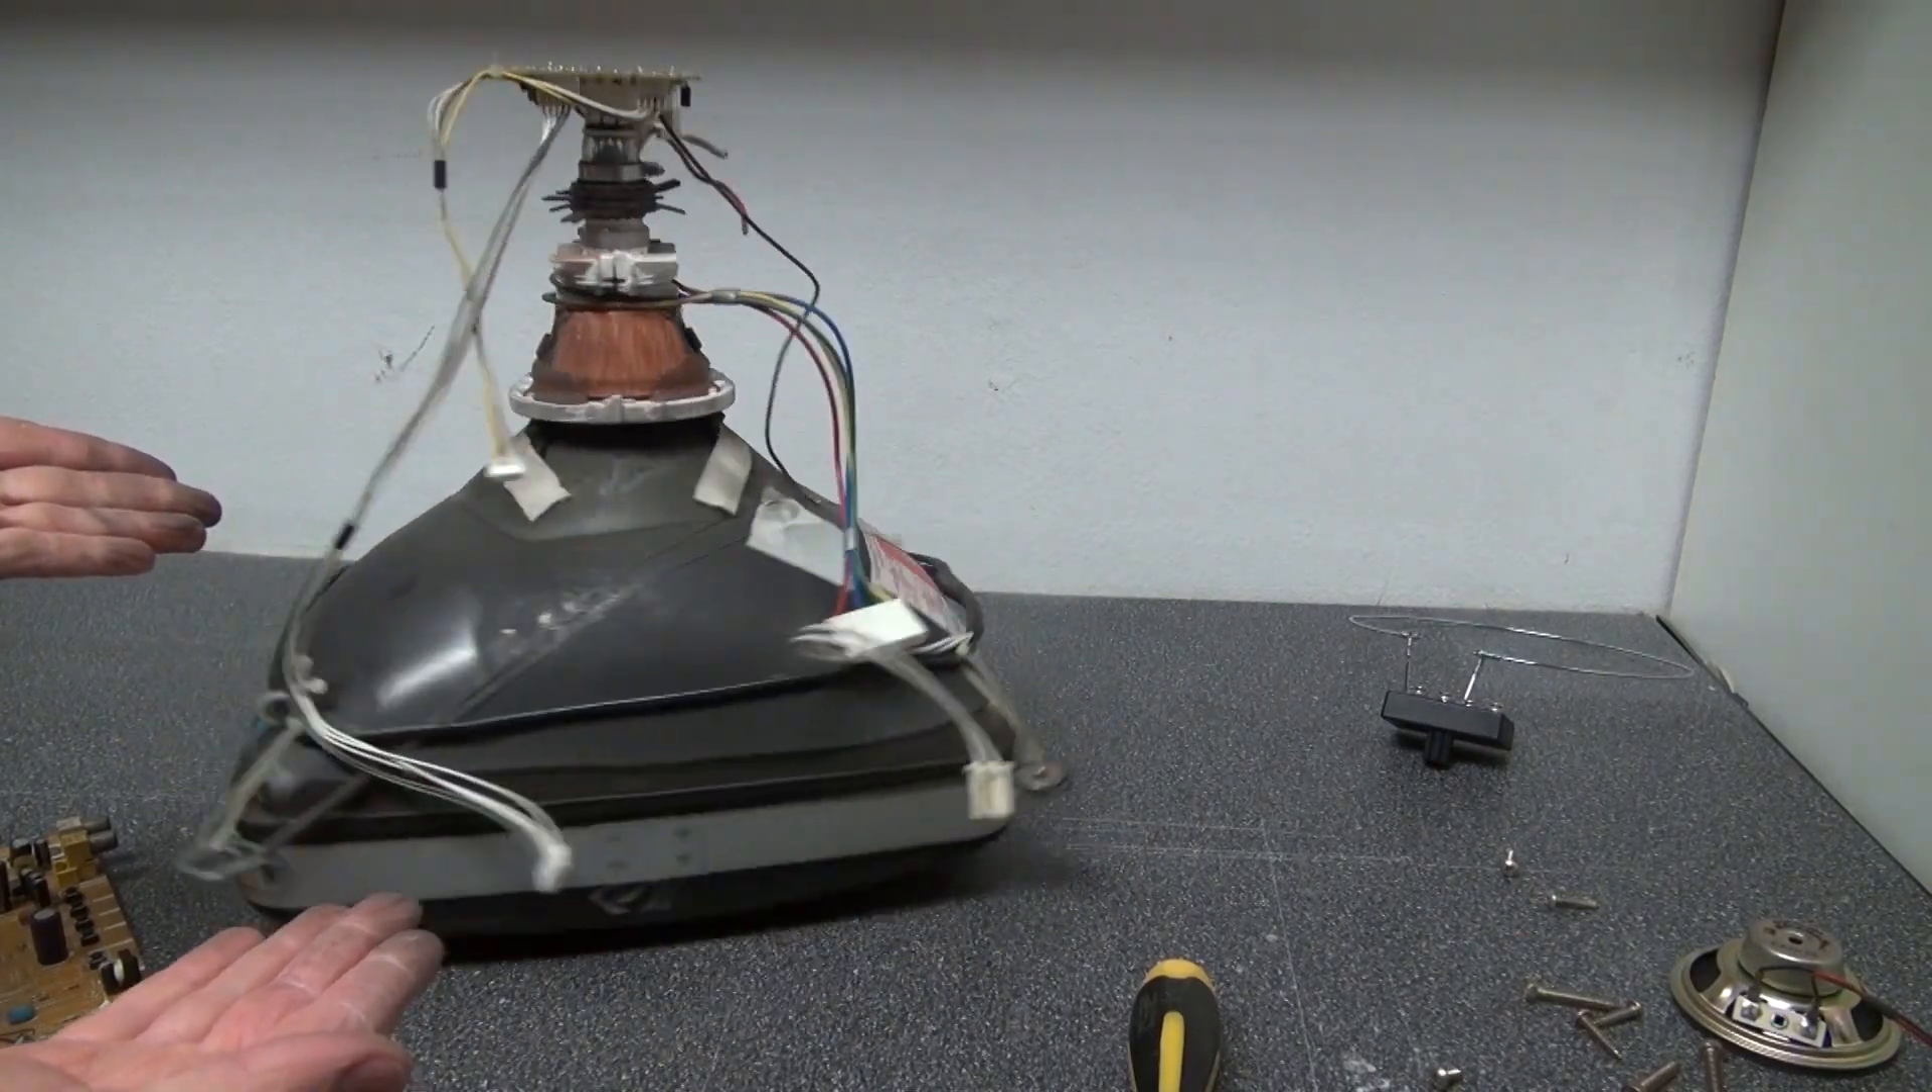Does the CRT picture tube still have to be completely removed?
No.